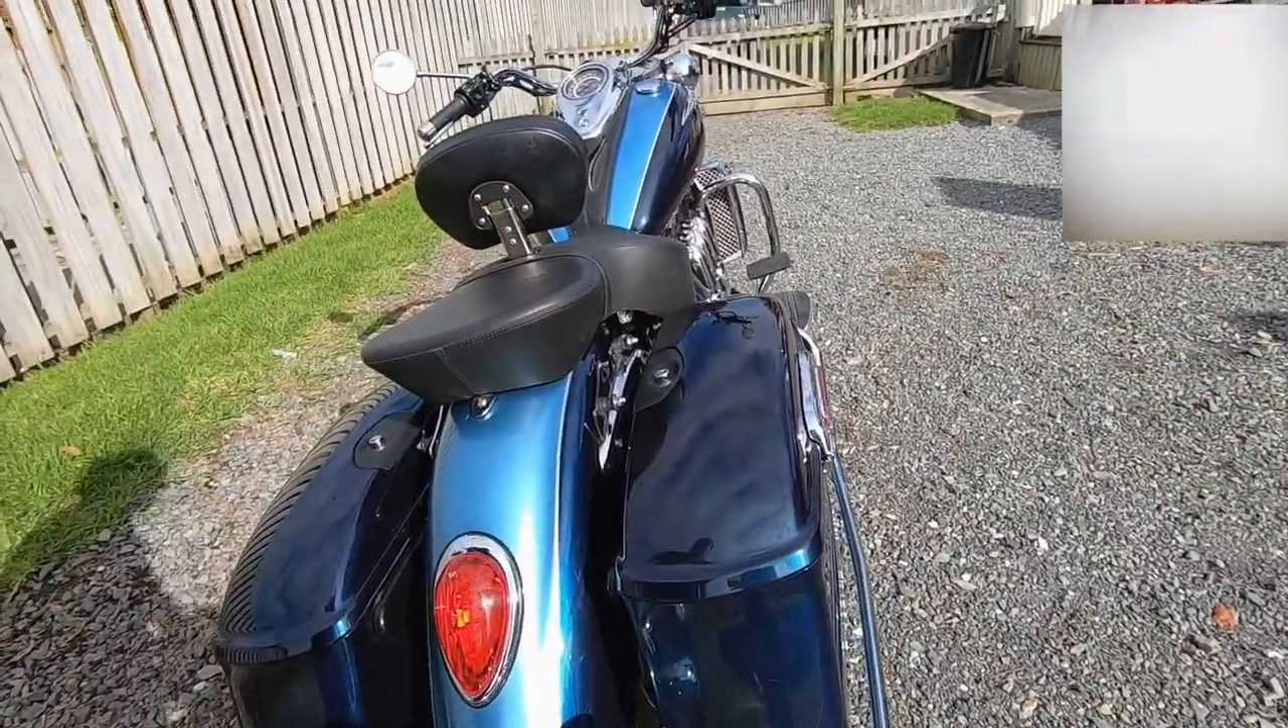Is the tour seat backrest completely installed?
Yes.